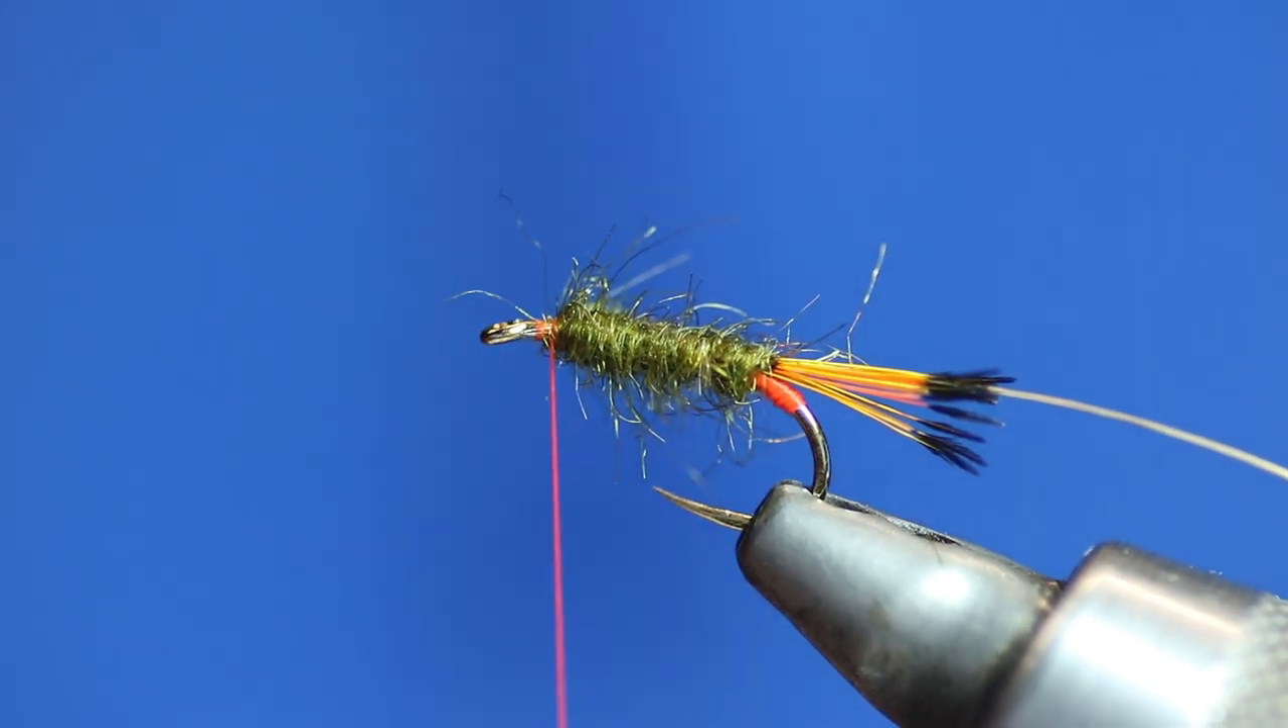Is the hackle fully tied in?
No.